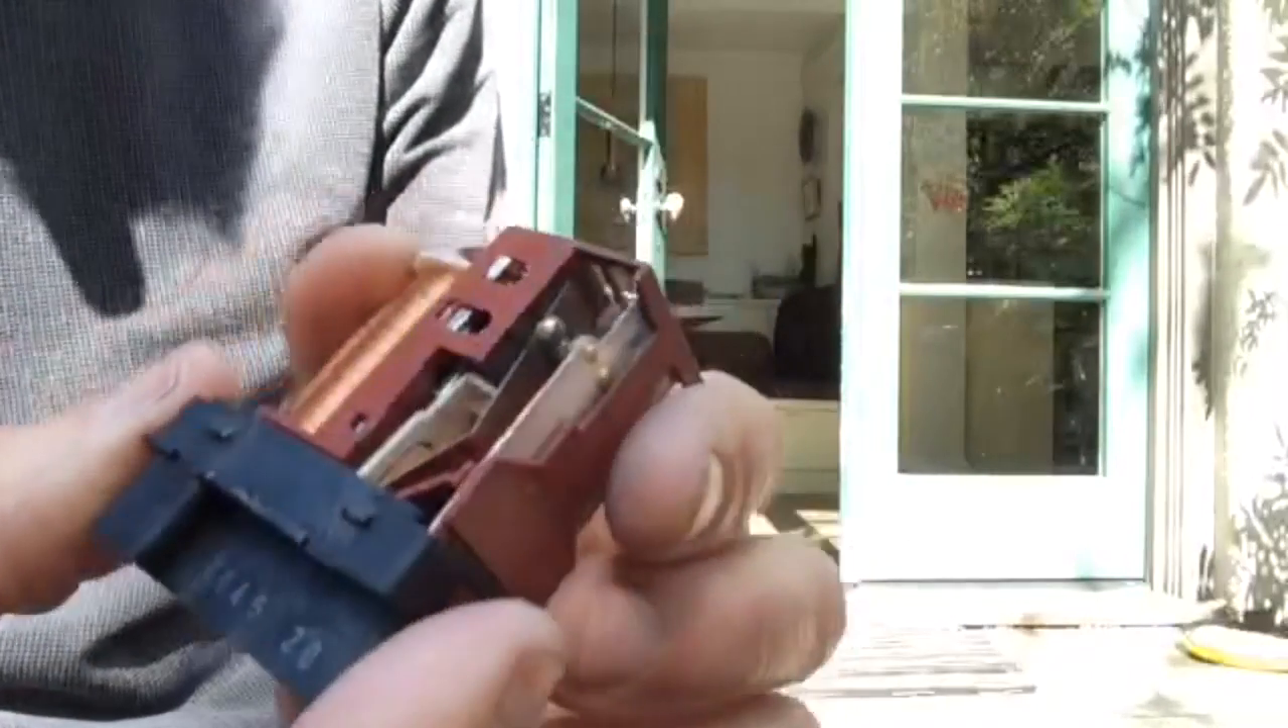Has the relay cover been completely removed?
Yes.